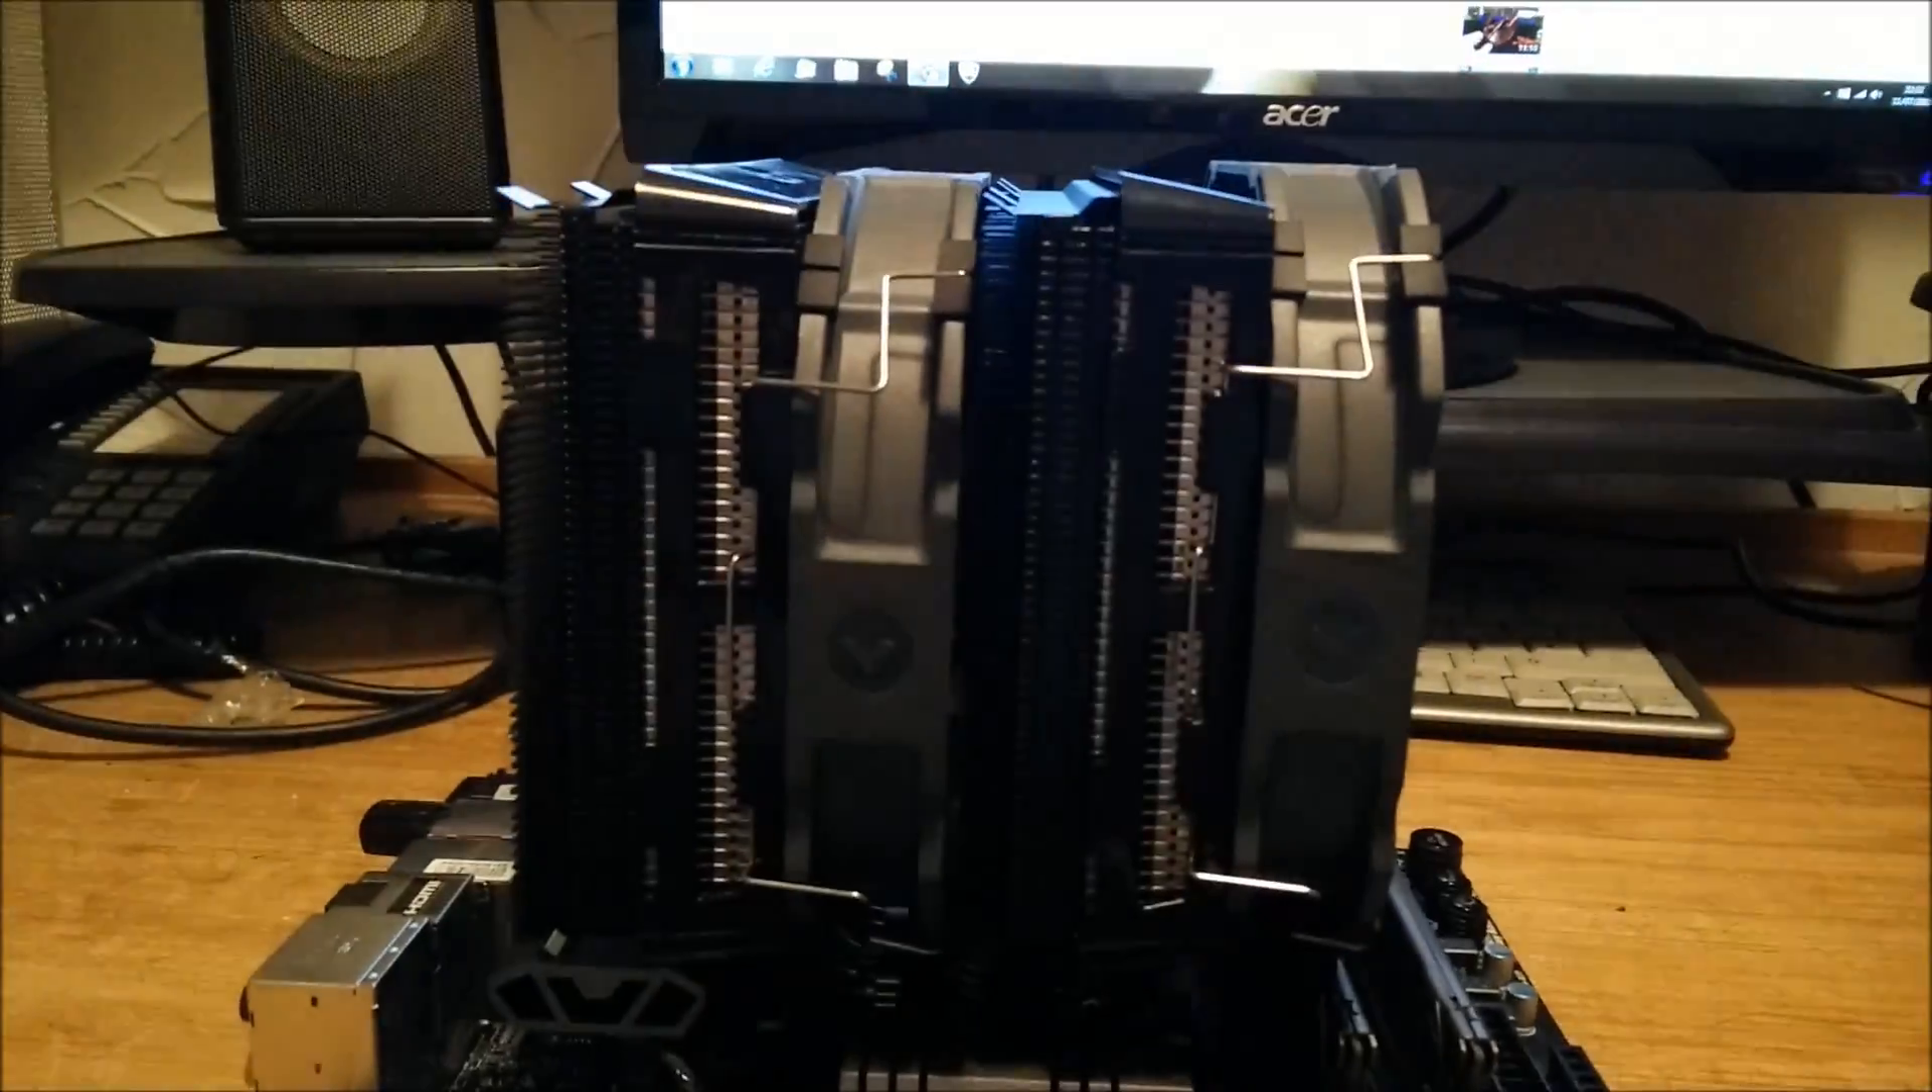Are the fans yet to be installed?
No.